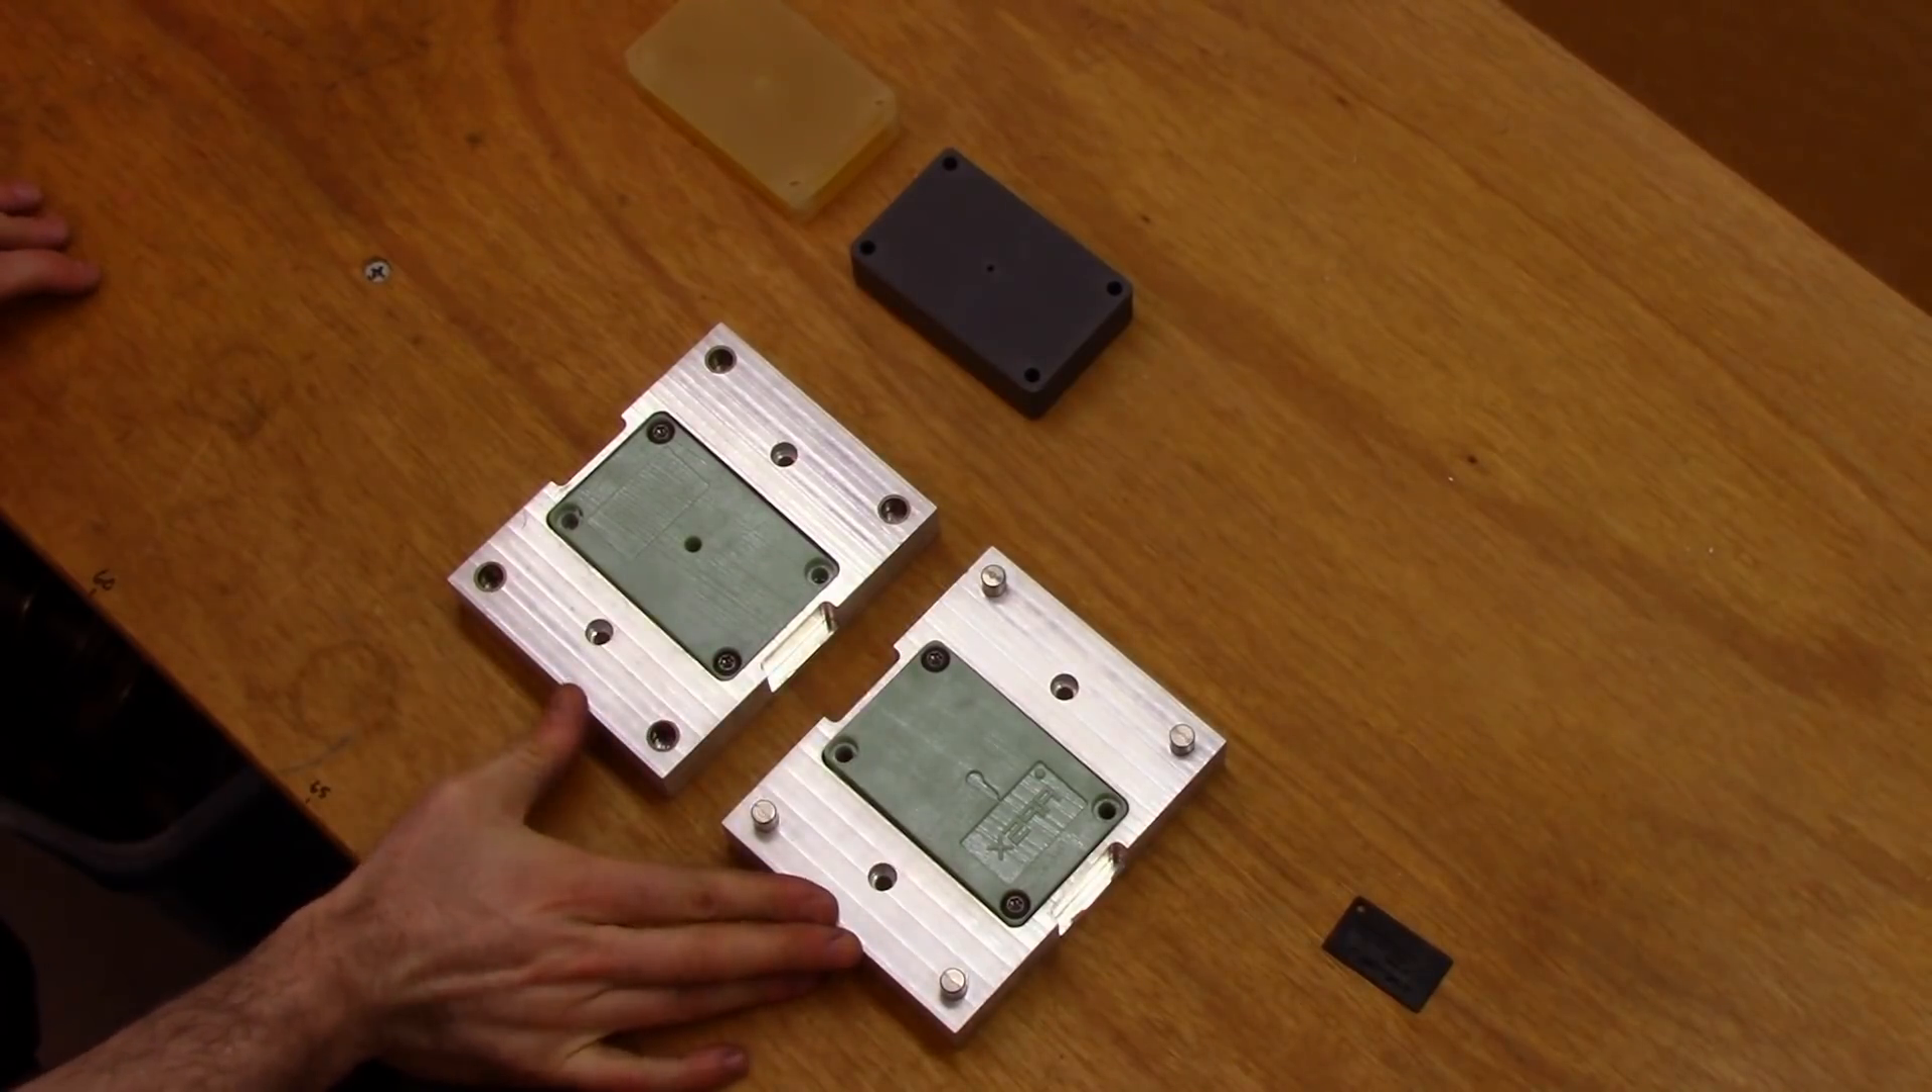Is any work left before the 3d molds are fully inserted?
No.